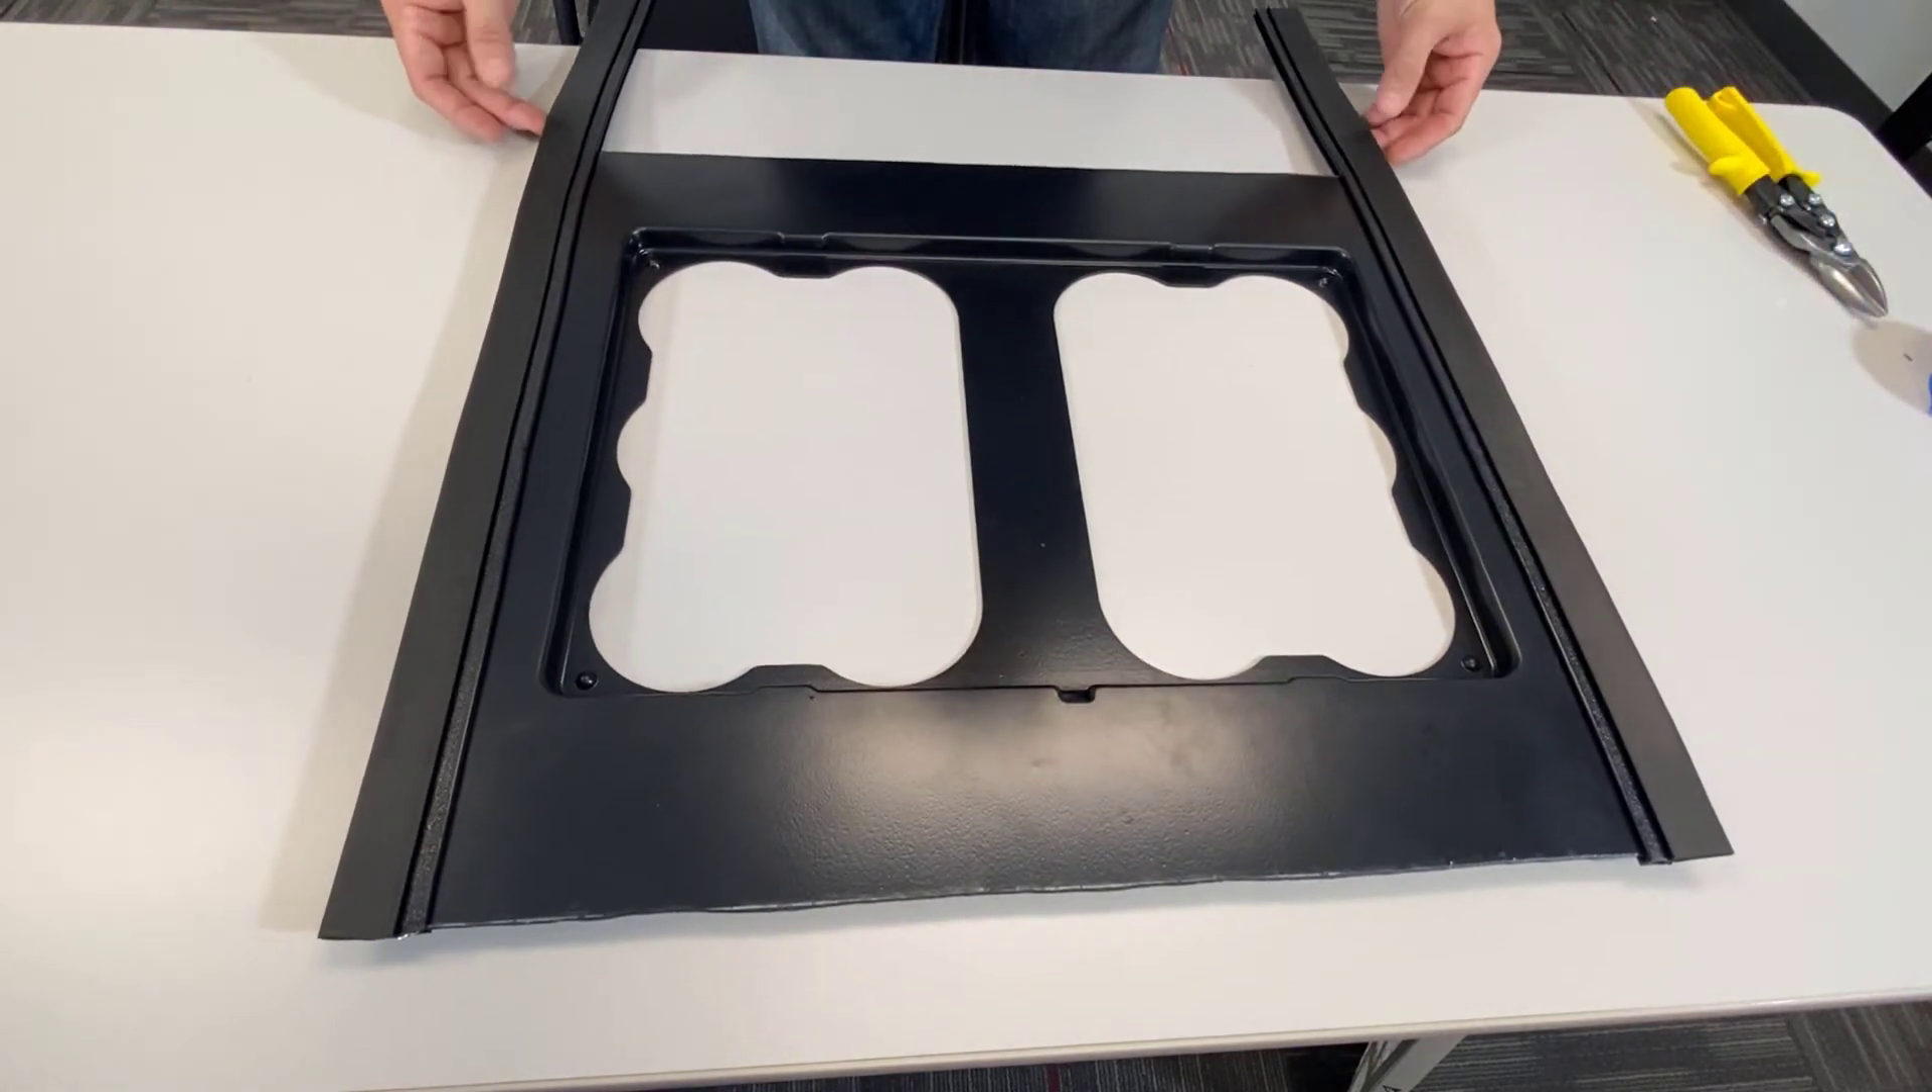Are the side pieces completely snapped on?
Yes.